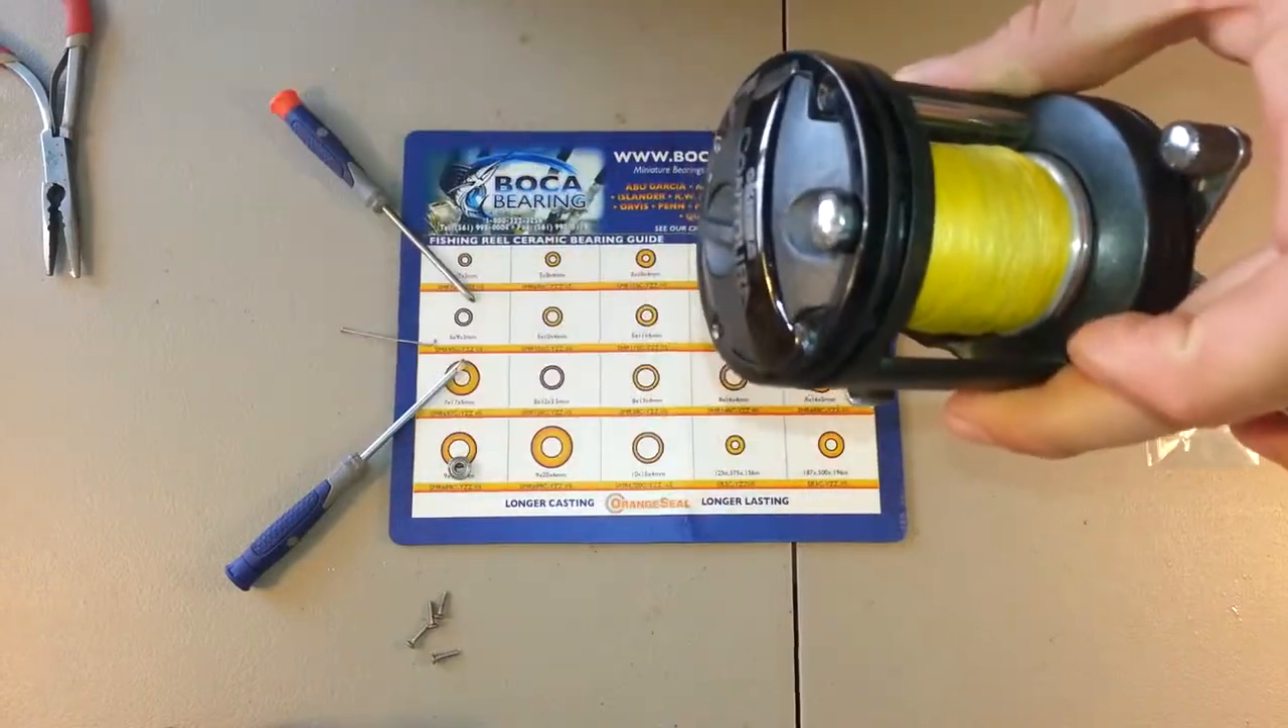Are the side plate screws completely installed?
No.